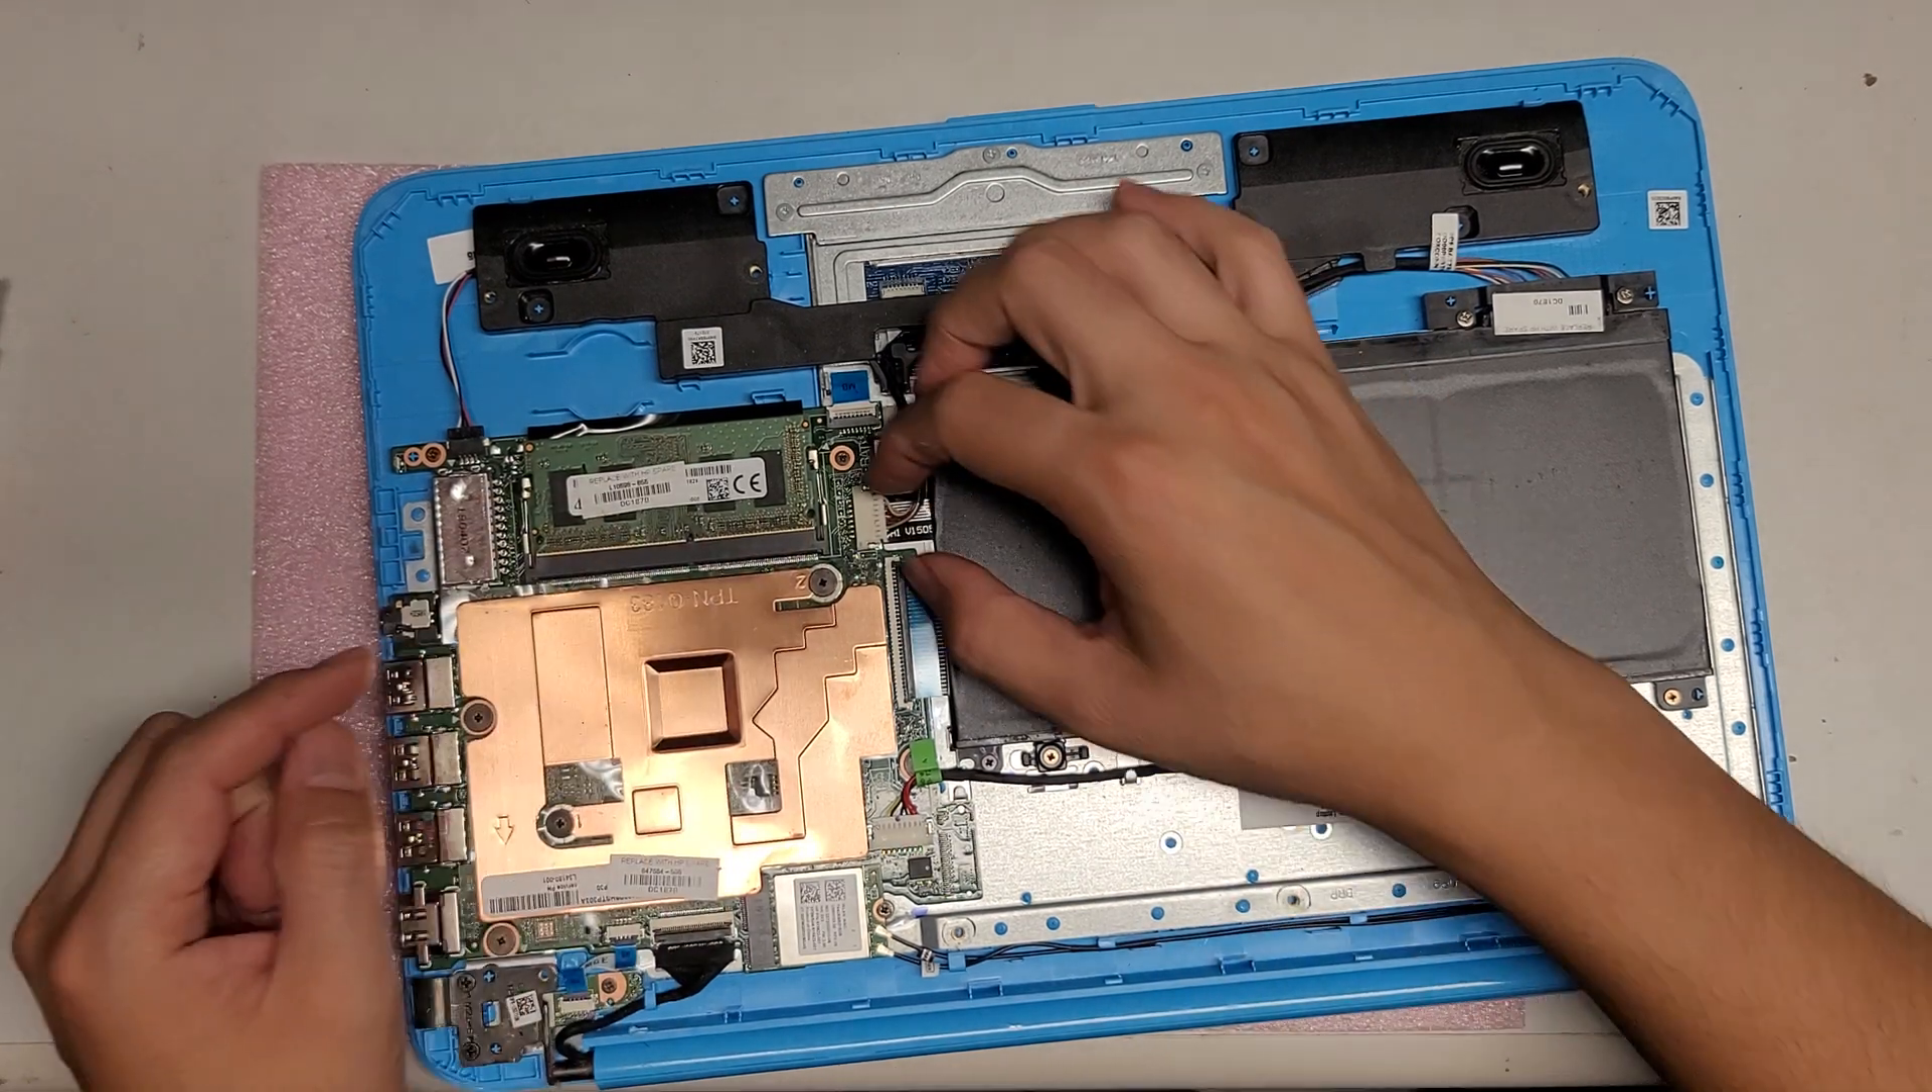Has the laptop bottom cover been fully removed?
Yes.